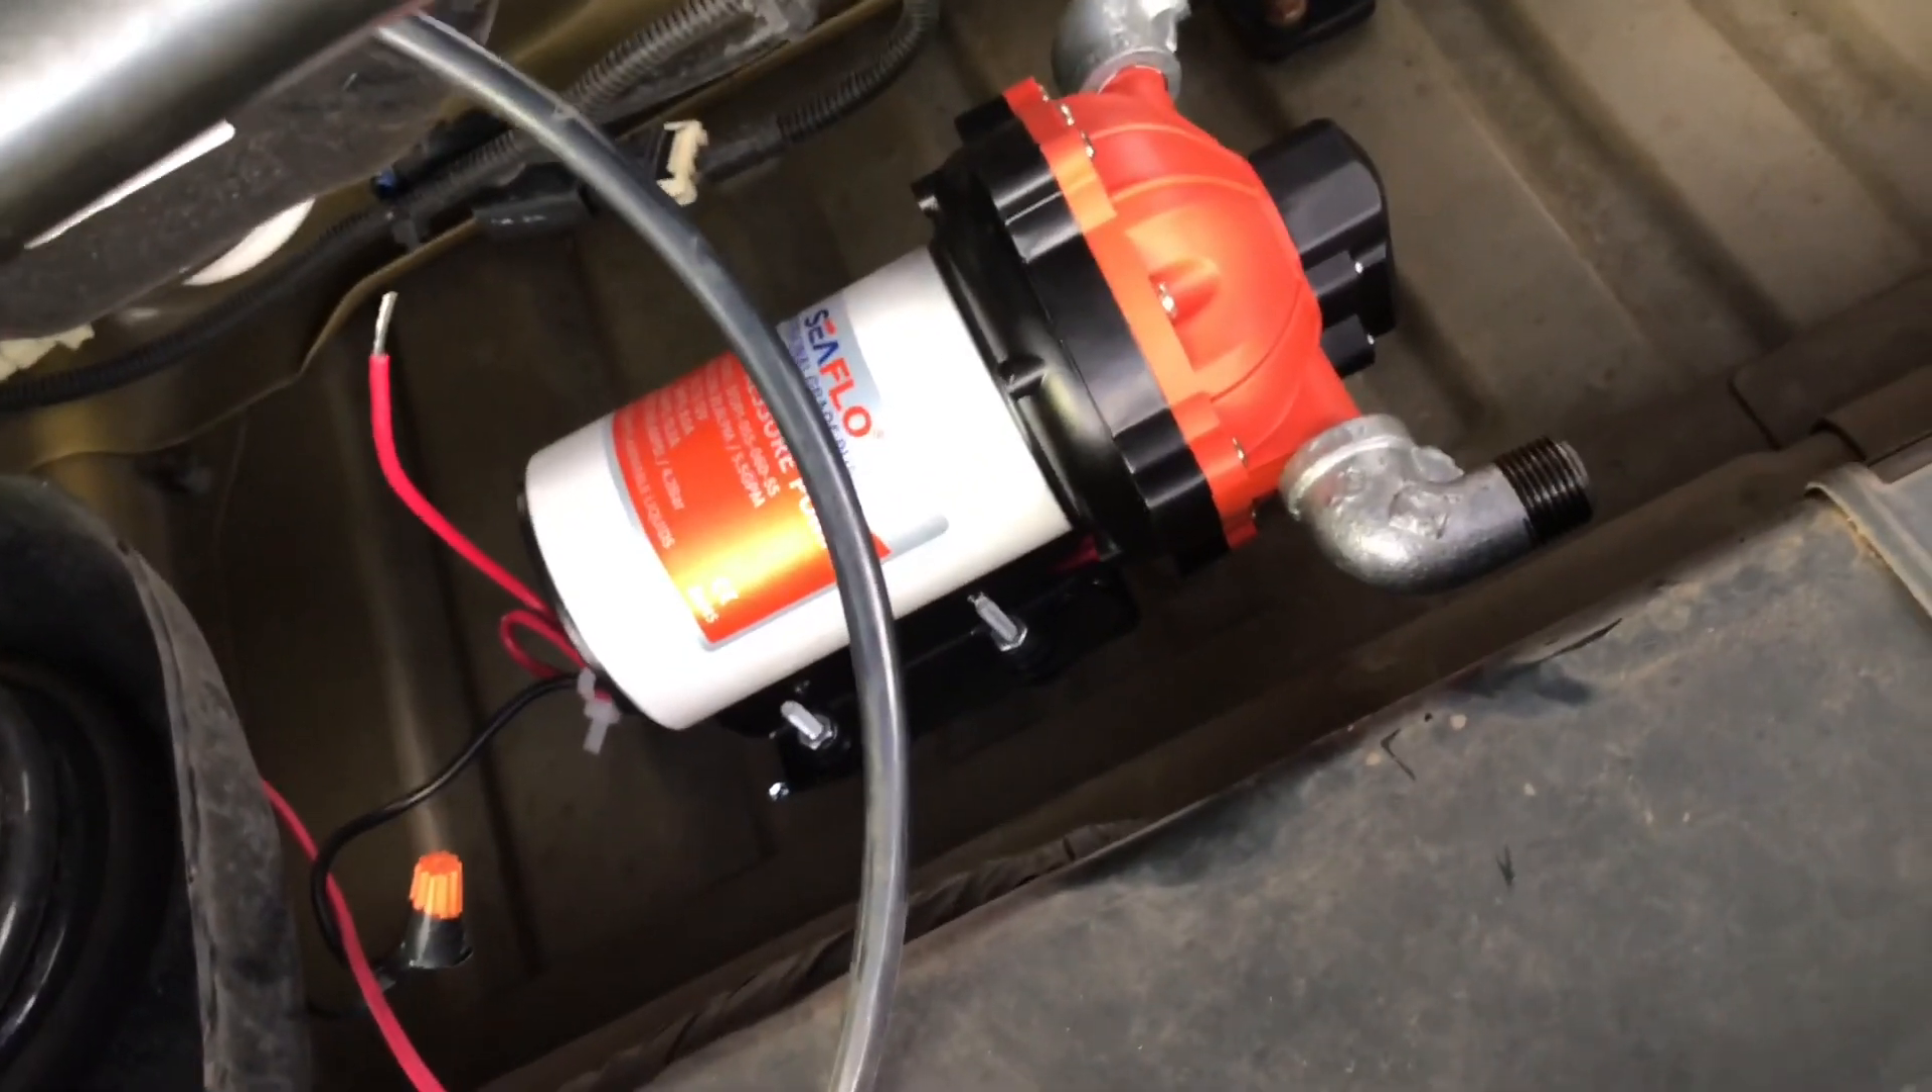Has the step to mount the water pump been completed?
Yes.